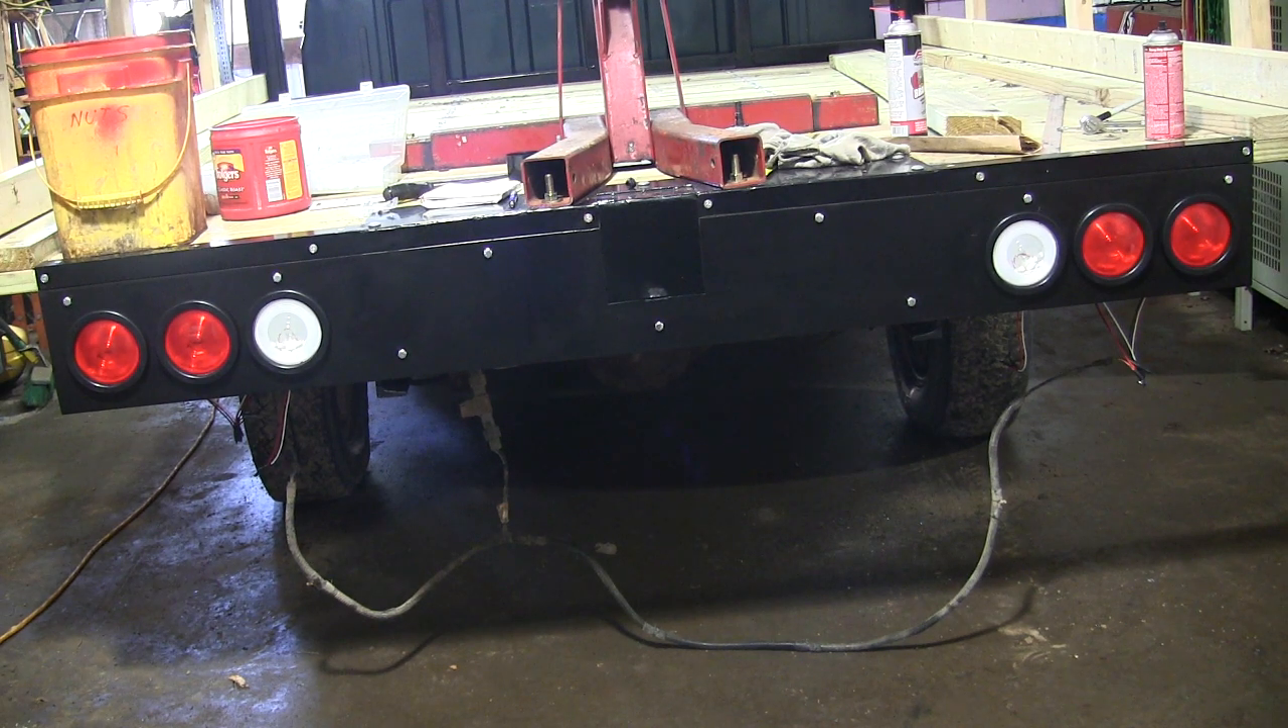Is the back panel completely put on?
Yes.